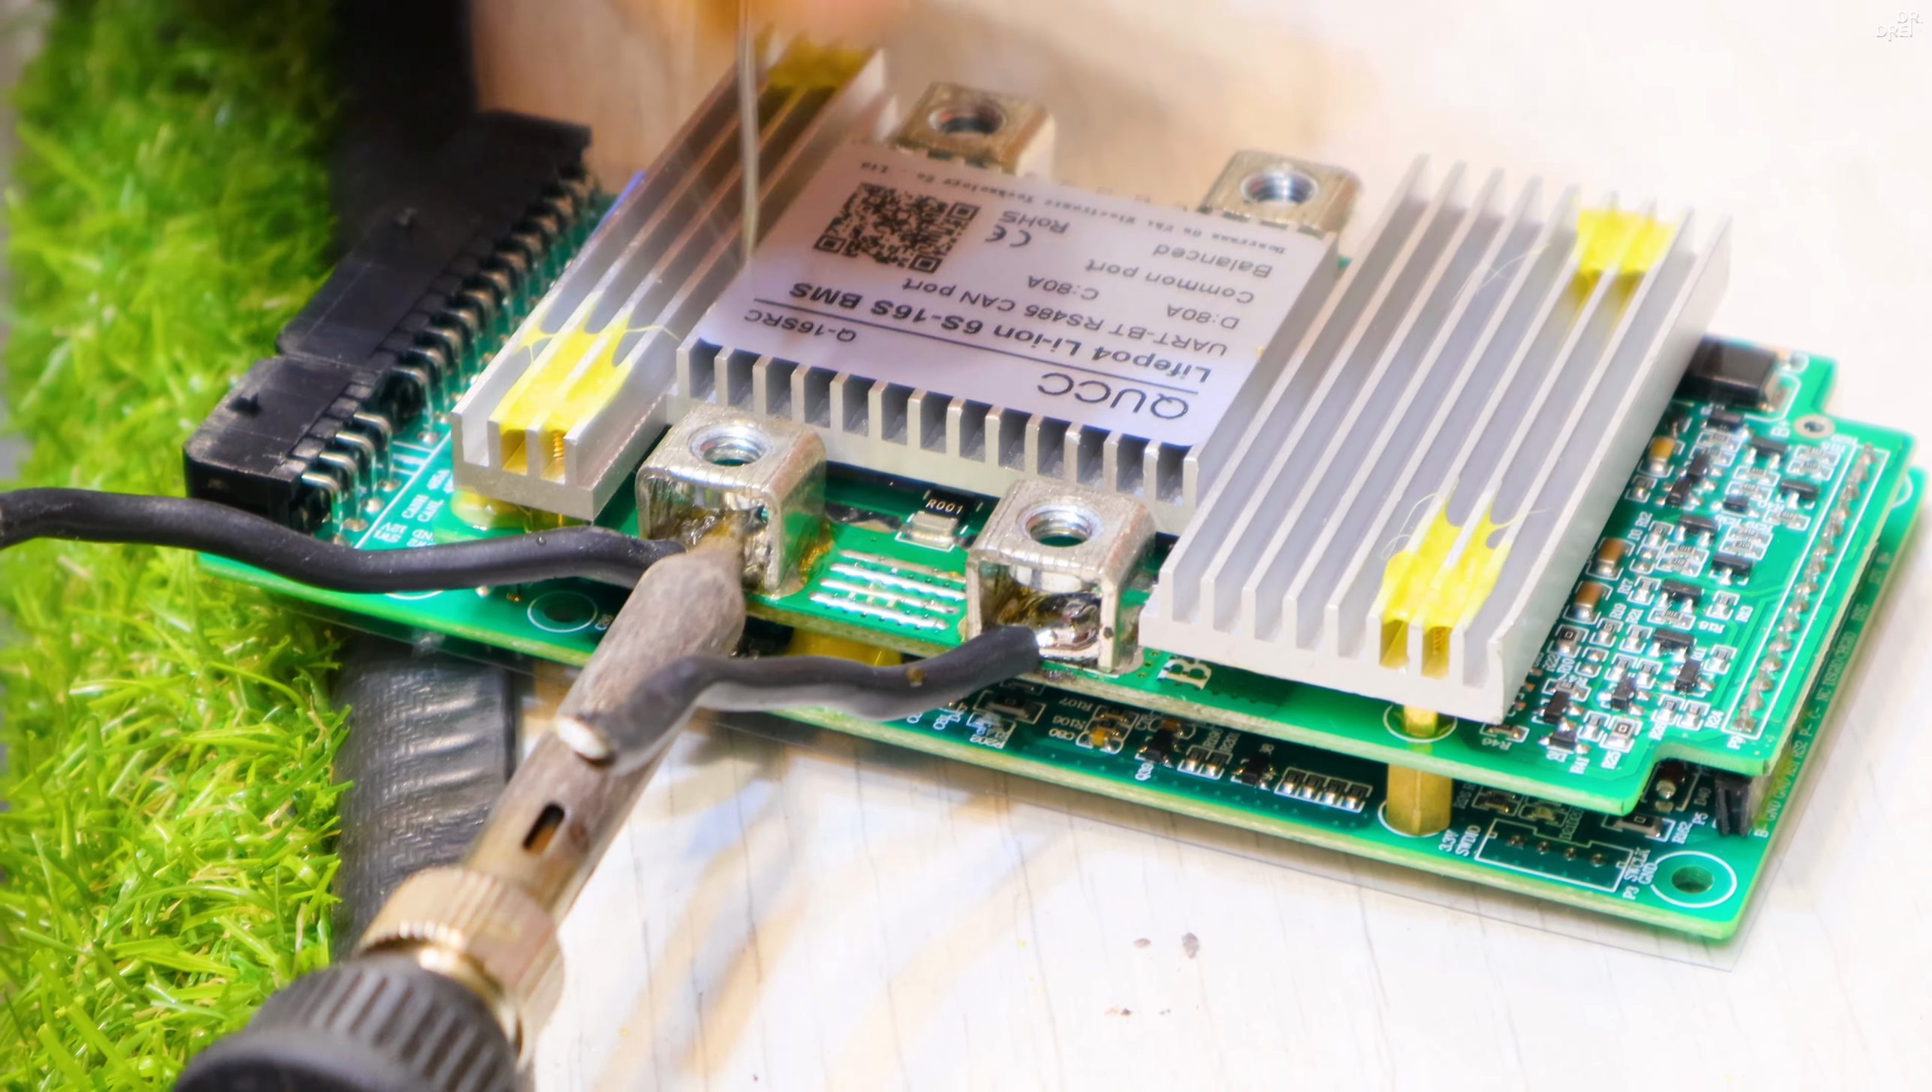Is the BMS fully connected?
No.